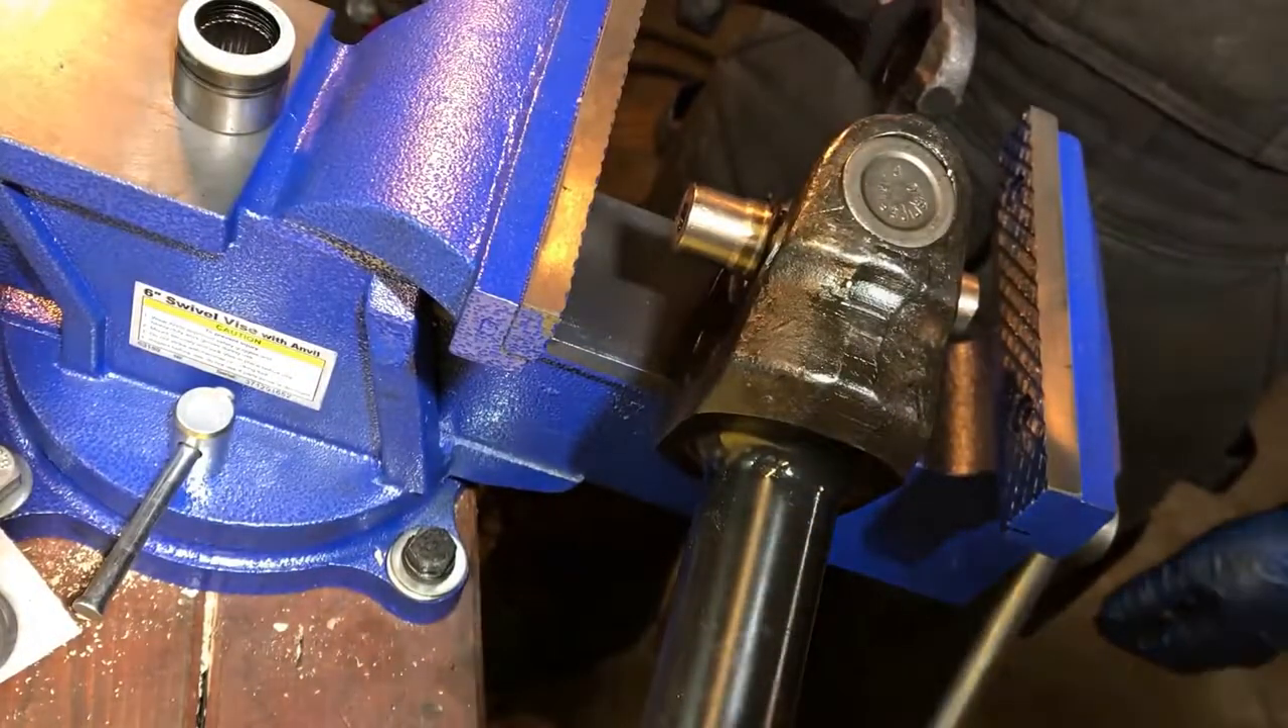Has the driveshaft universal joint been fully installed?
No.